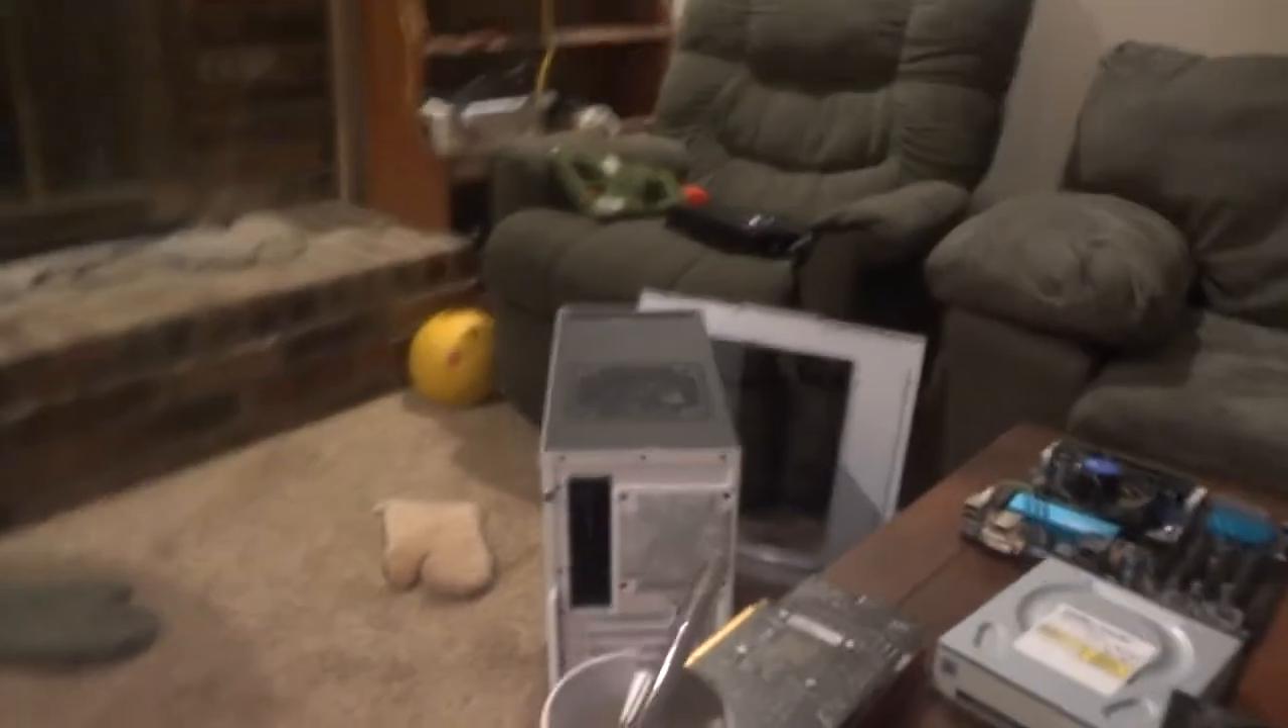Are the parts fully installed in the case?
No.